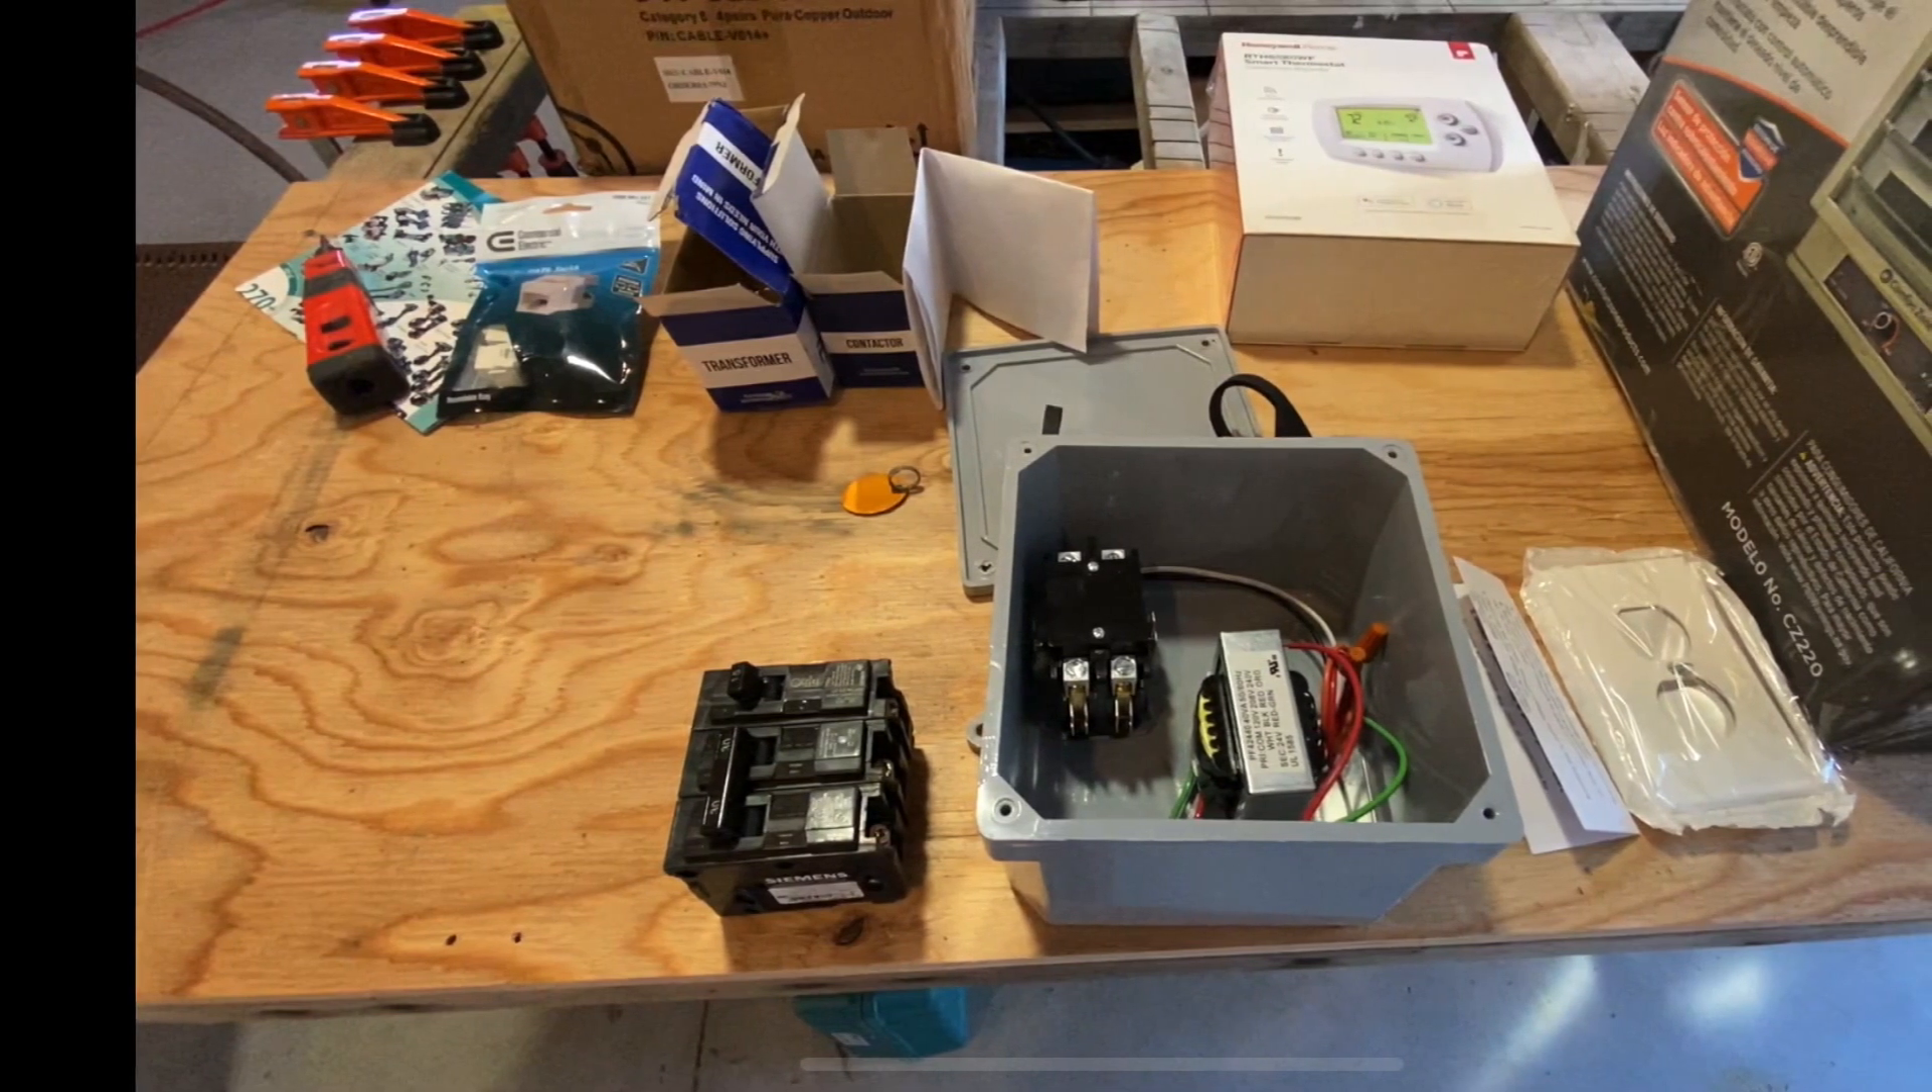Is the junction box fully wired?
No.